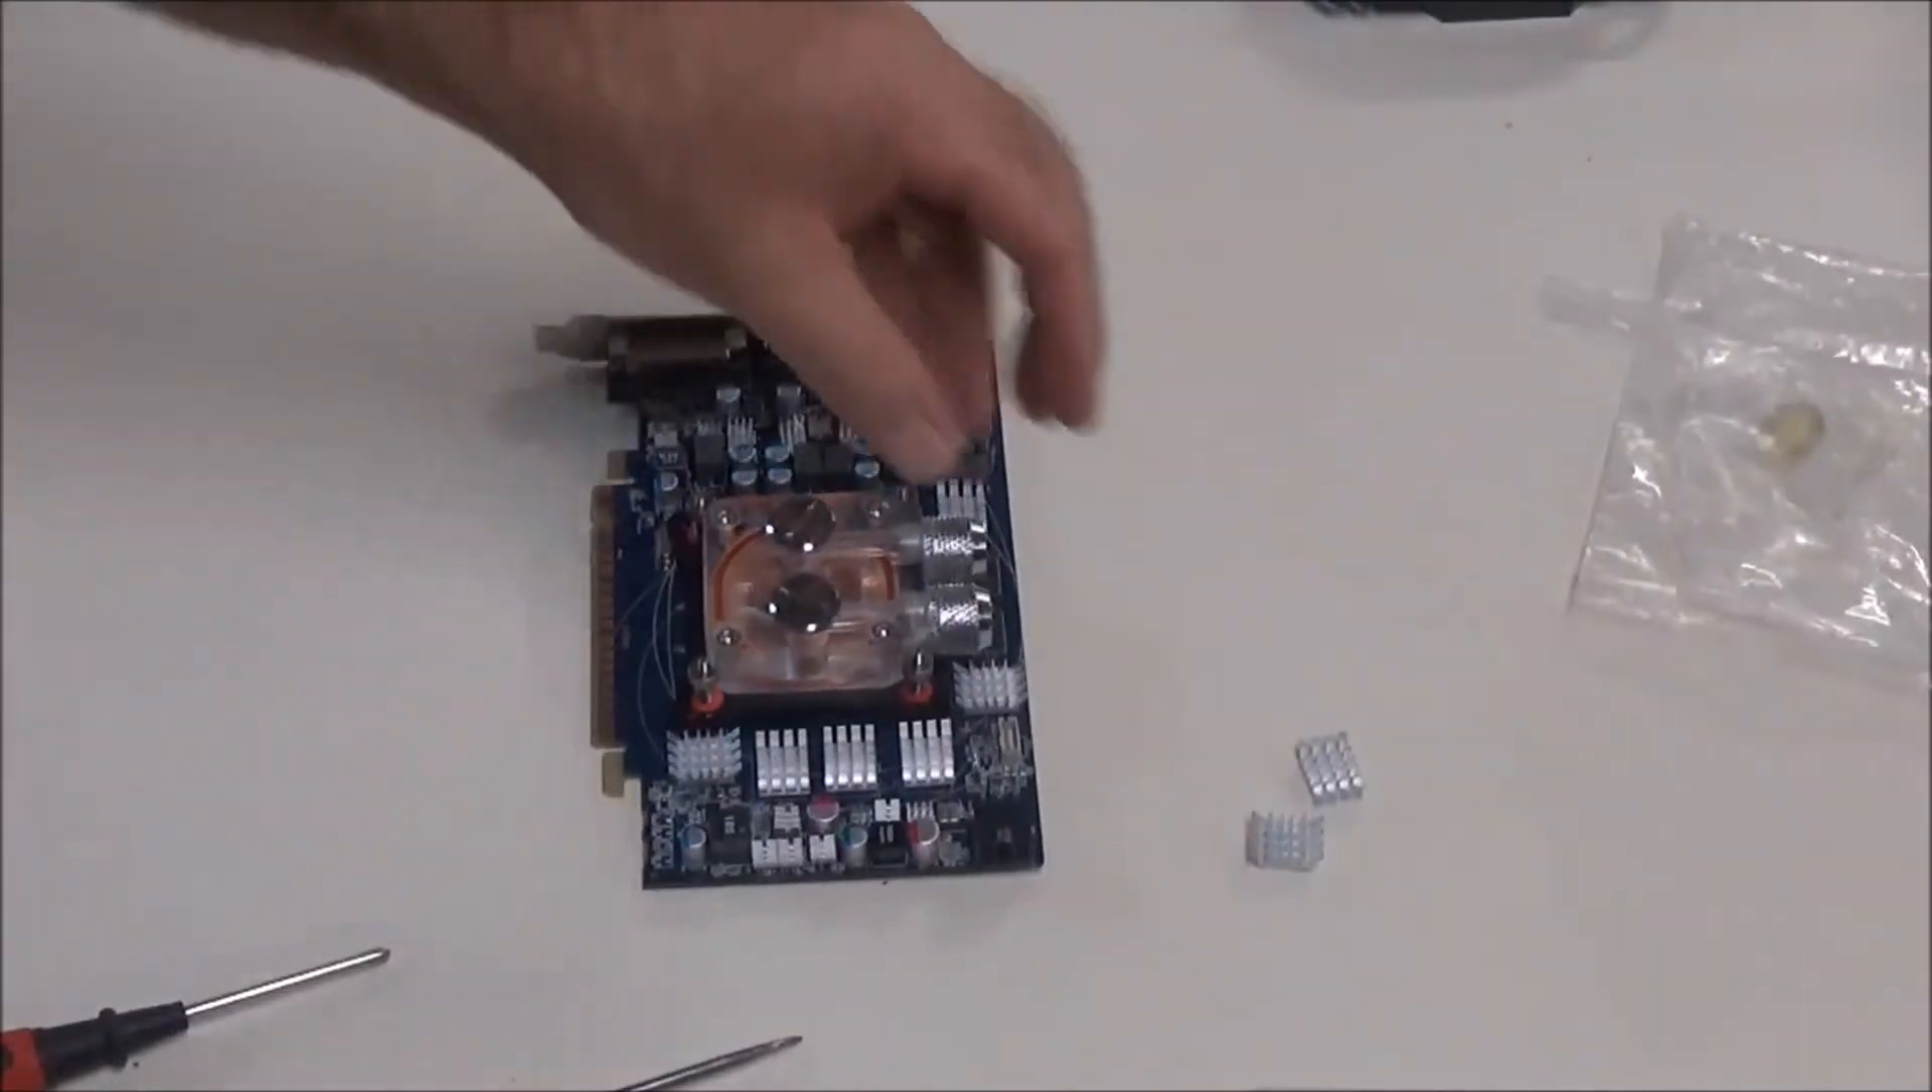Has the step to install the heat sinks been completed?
No.